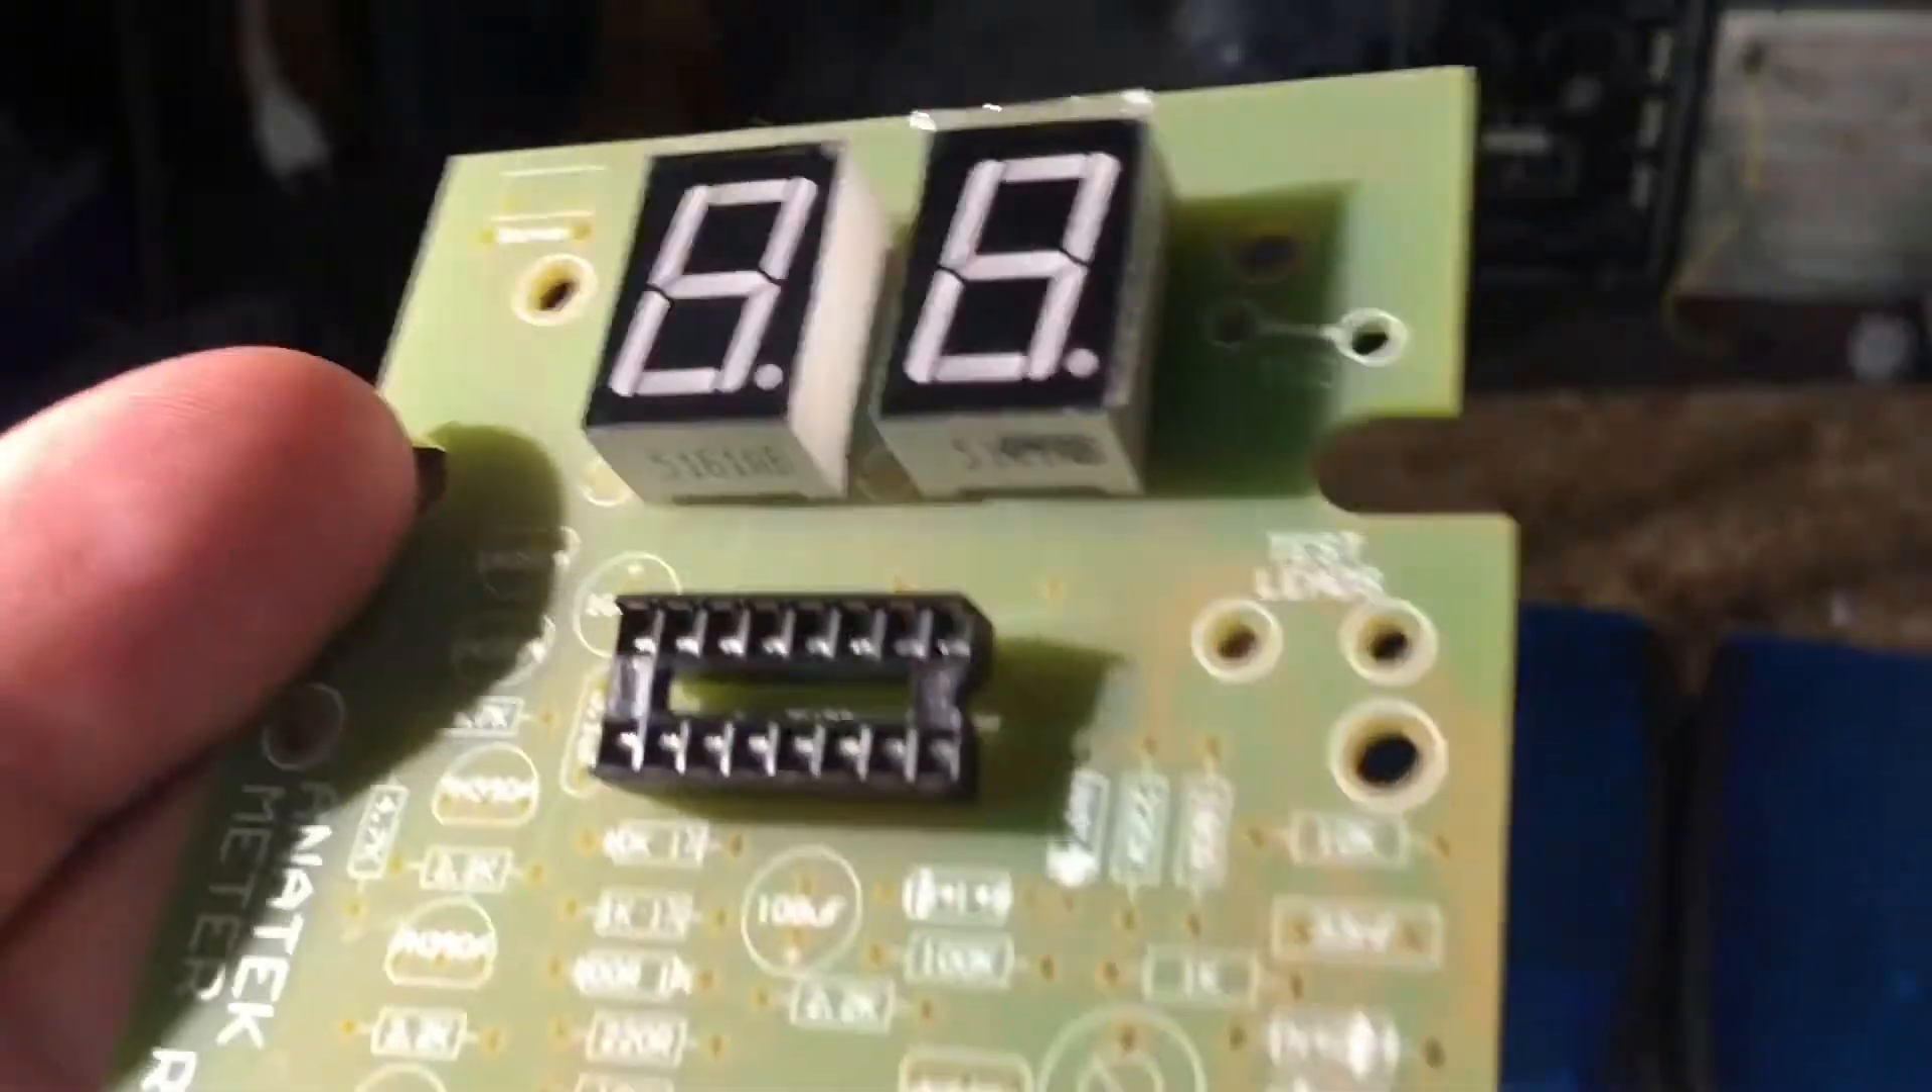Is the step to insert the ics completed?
No.